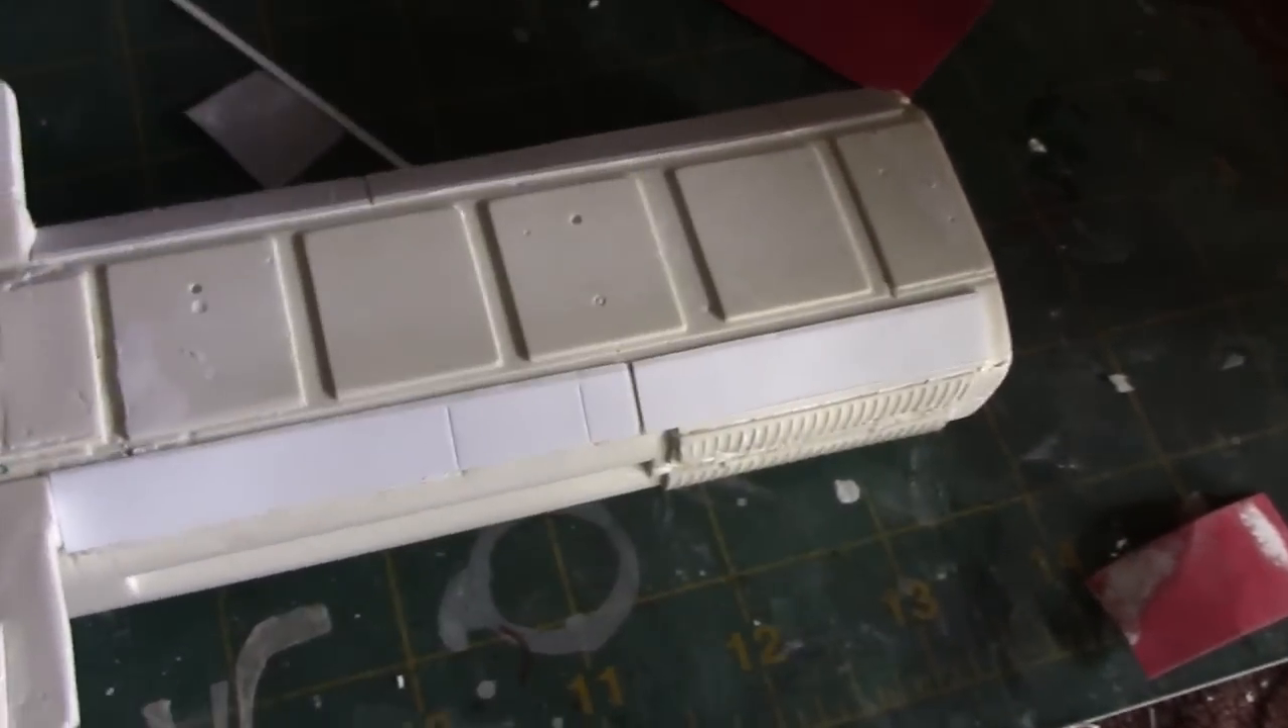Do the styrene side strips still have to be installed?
No.